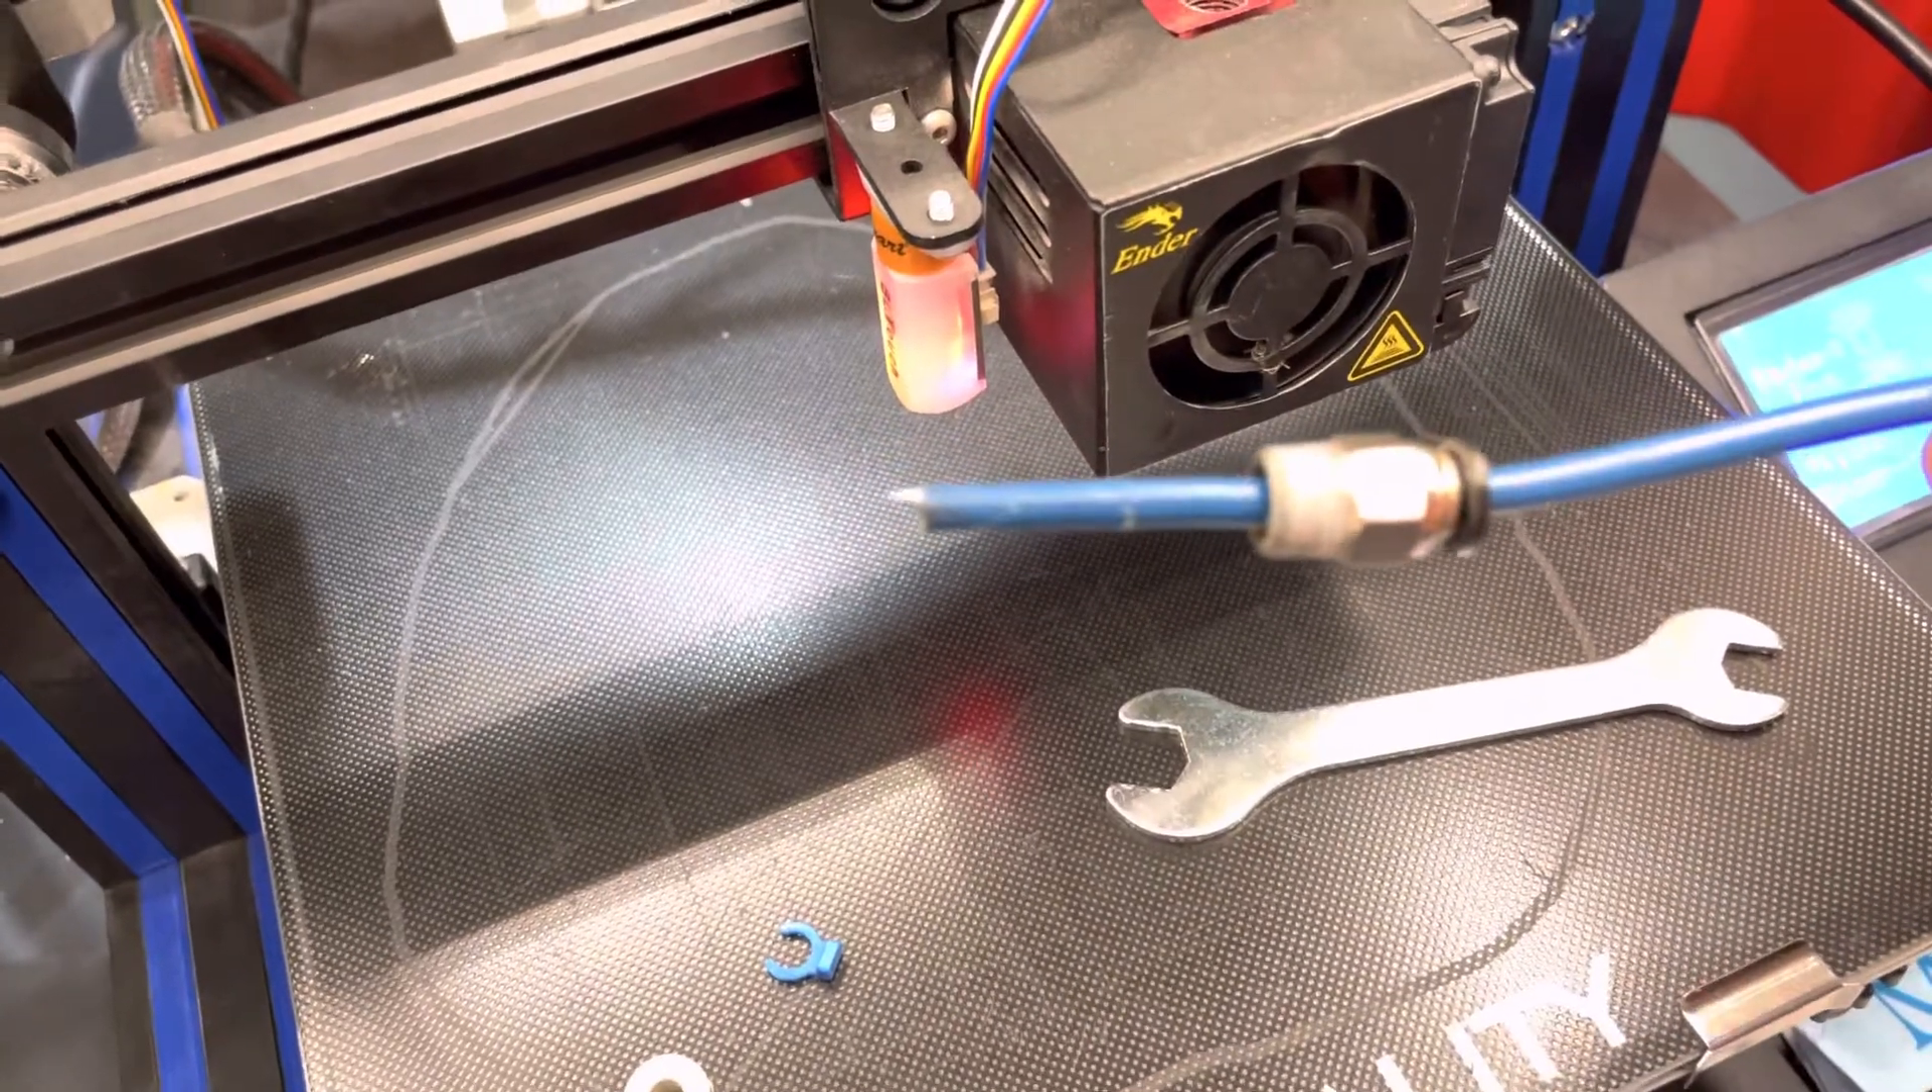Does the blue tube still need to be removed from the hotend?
No.